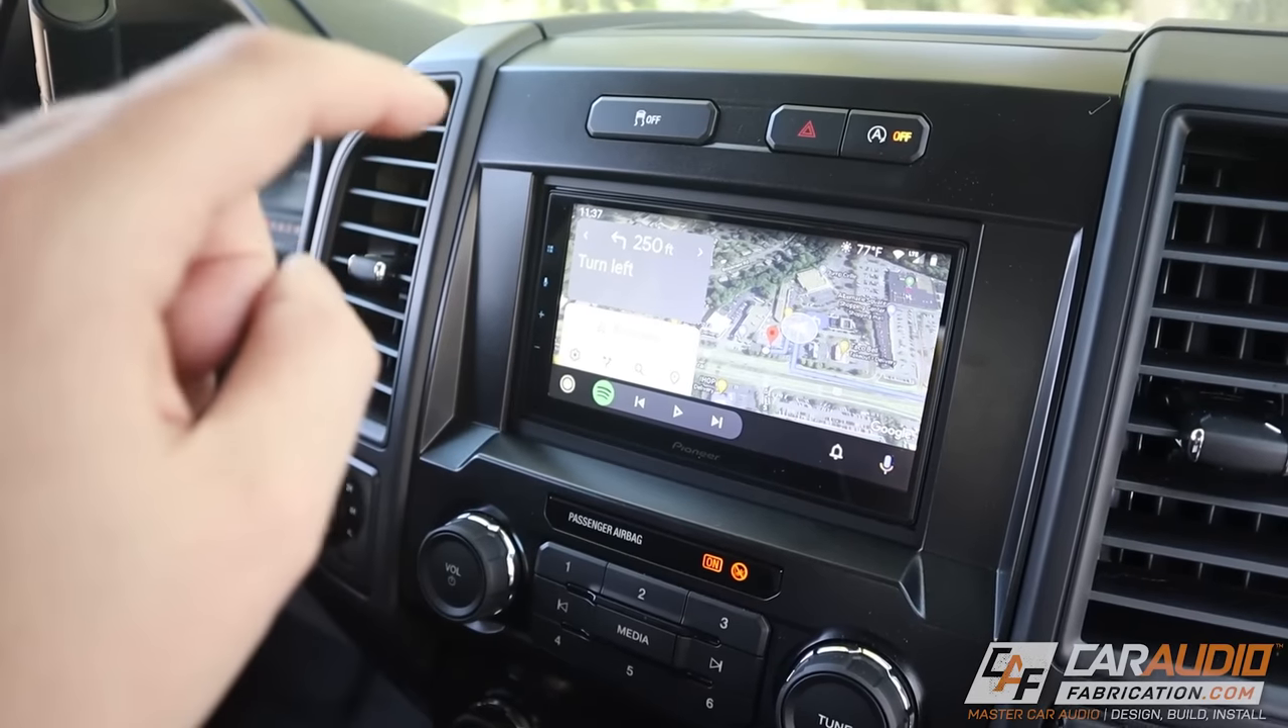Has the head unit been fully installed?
Yes.